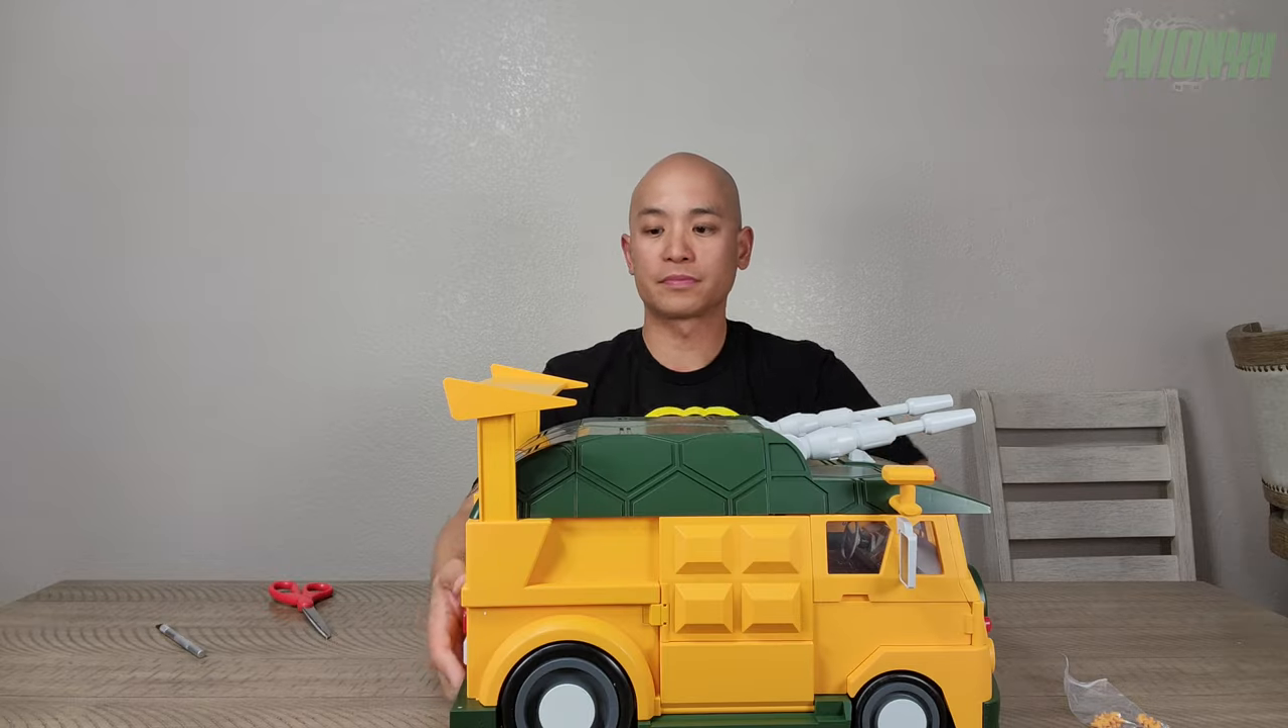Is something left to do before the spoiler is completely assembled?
No.